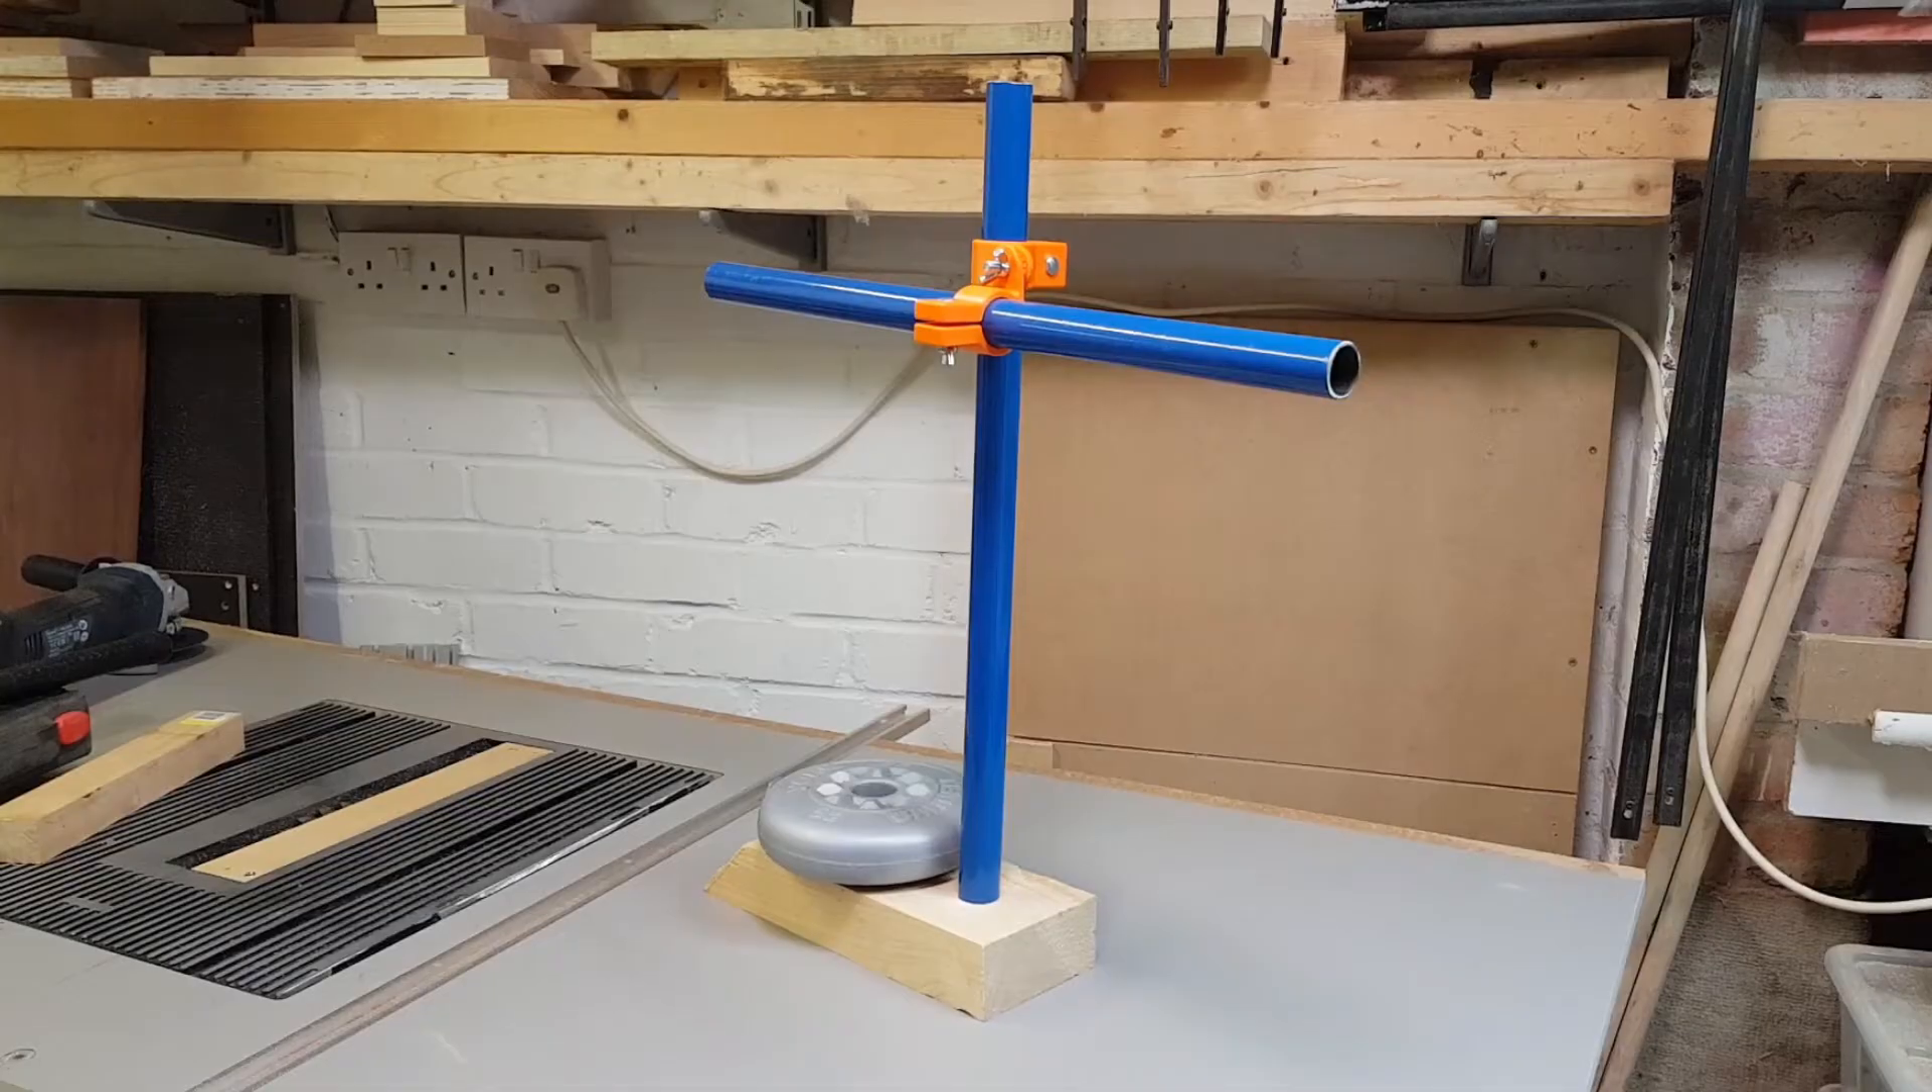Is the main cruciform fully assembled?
Yes.